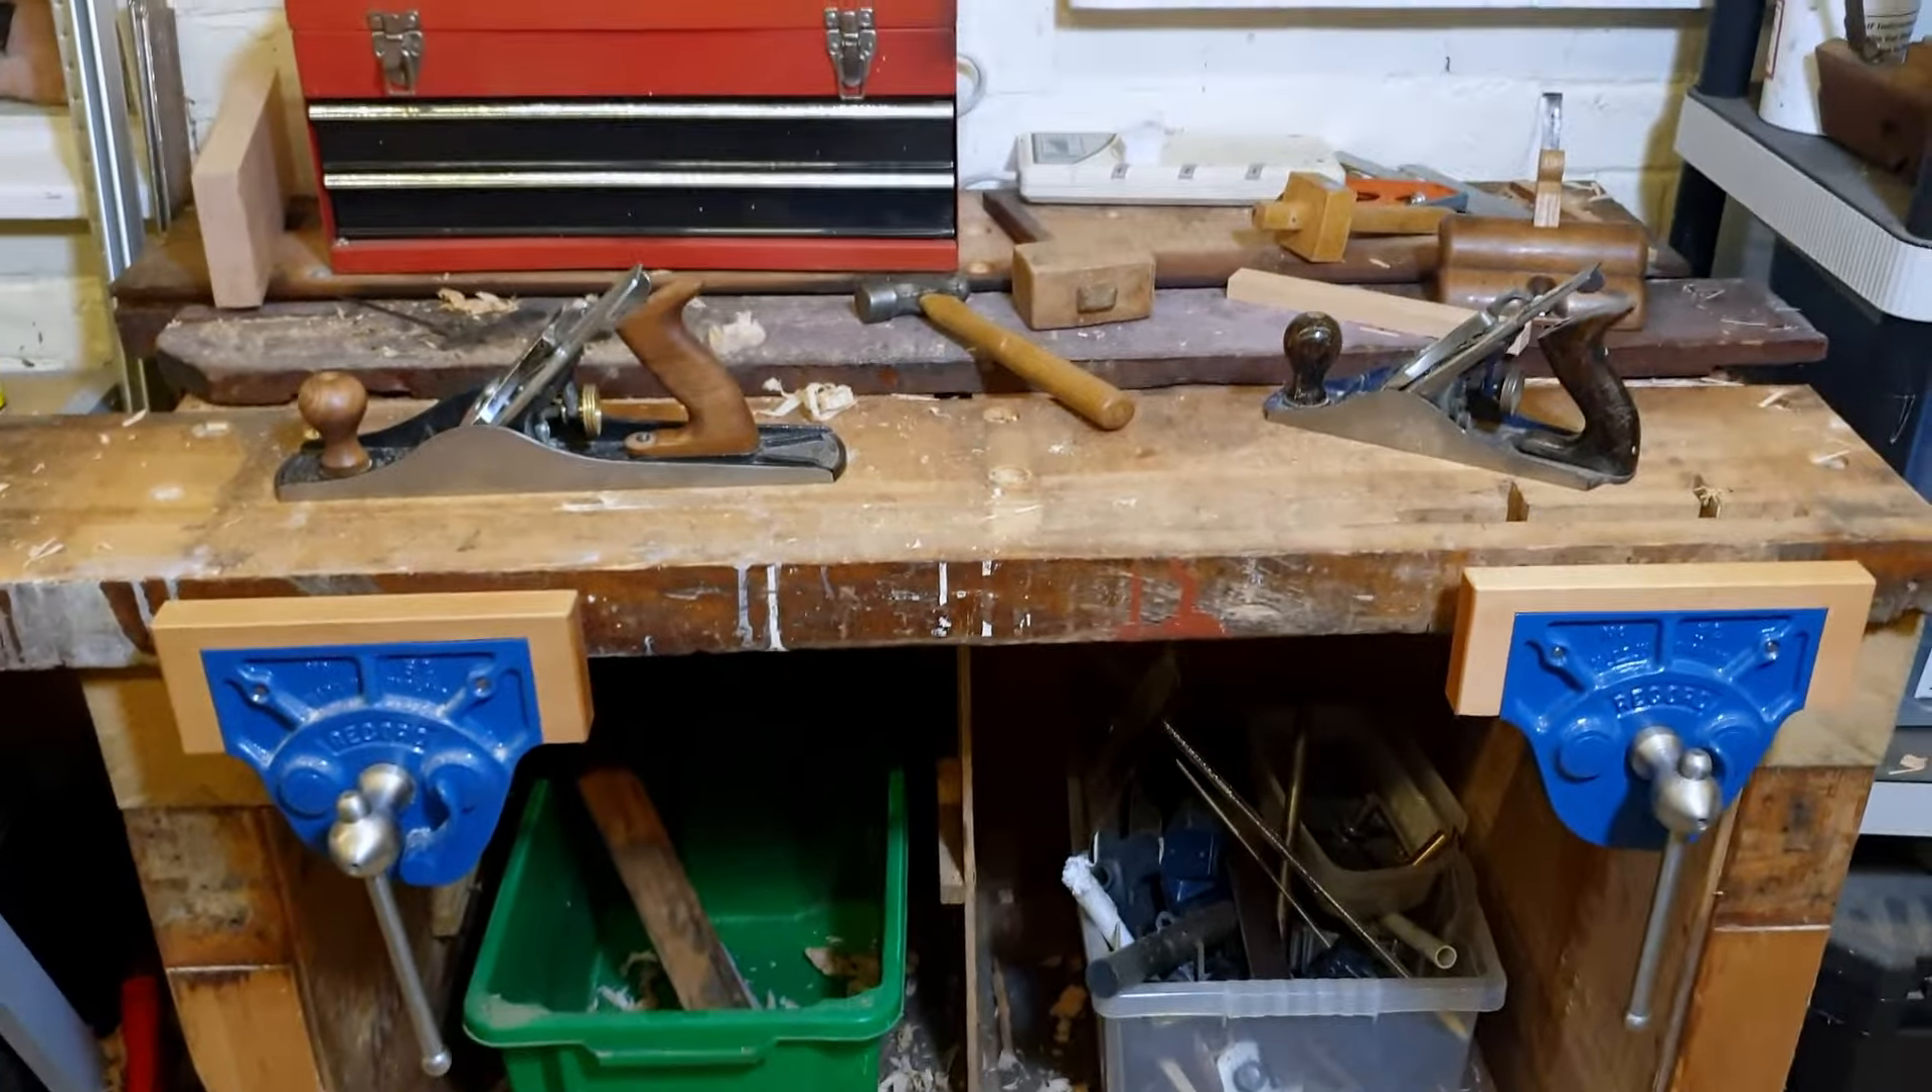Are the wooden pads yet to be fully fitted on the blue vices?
No.